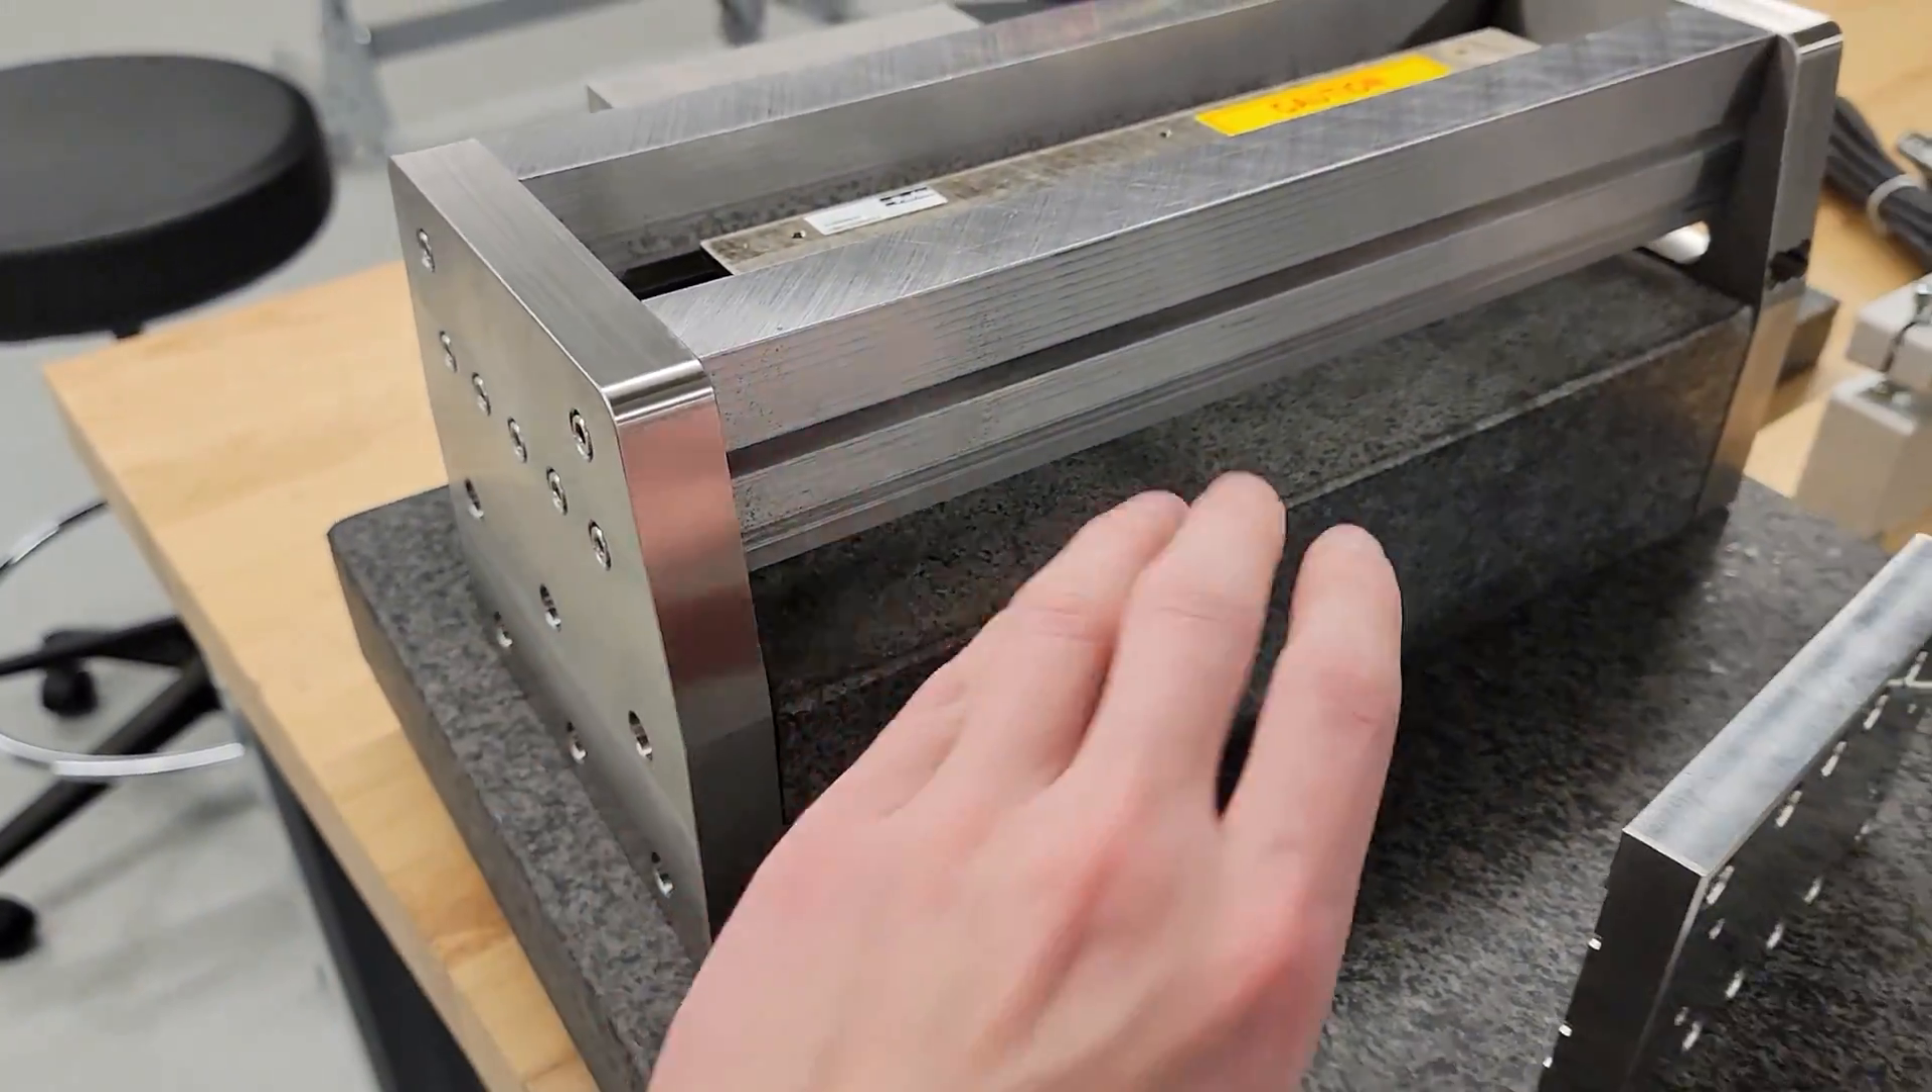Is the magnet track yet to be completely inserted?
No.